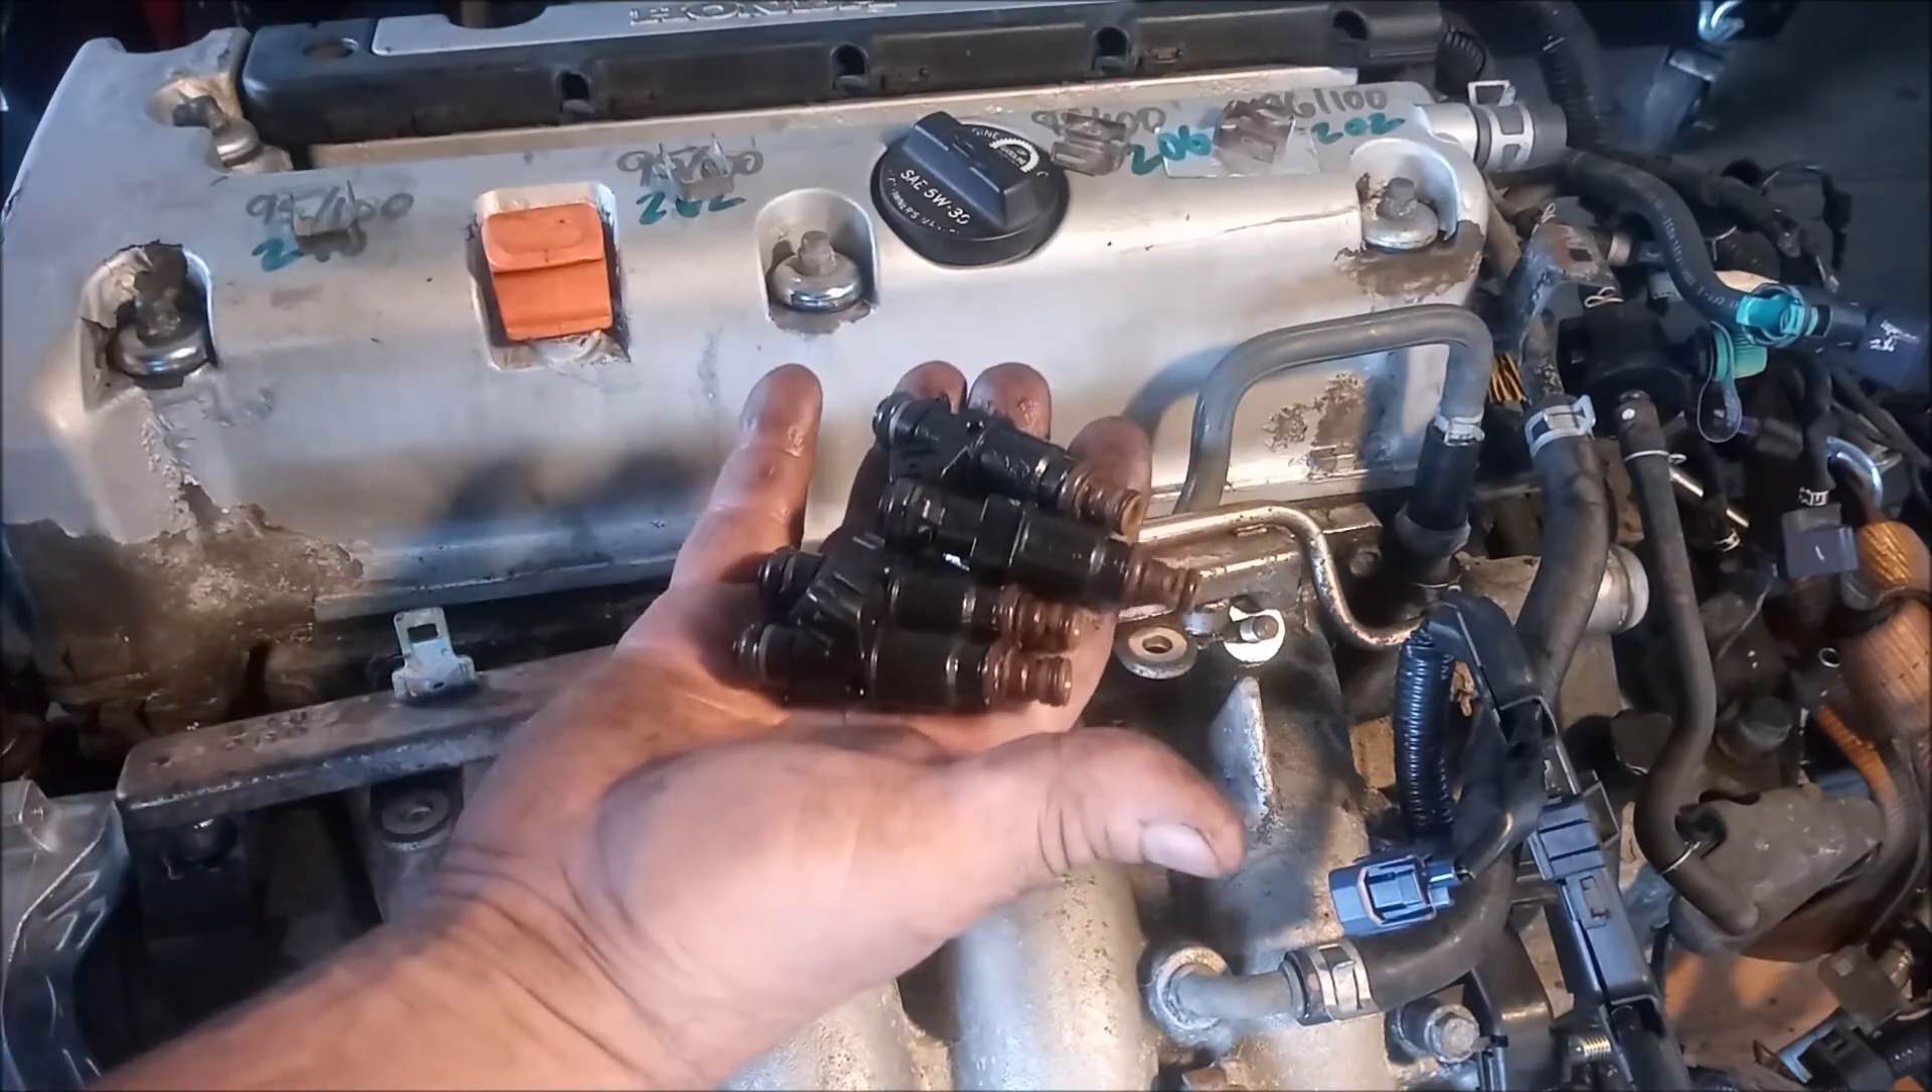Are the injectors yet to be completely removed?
No.